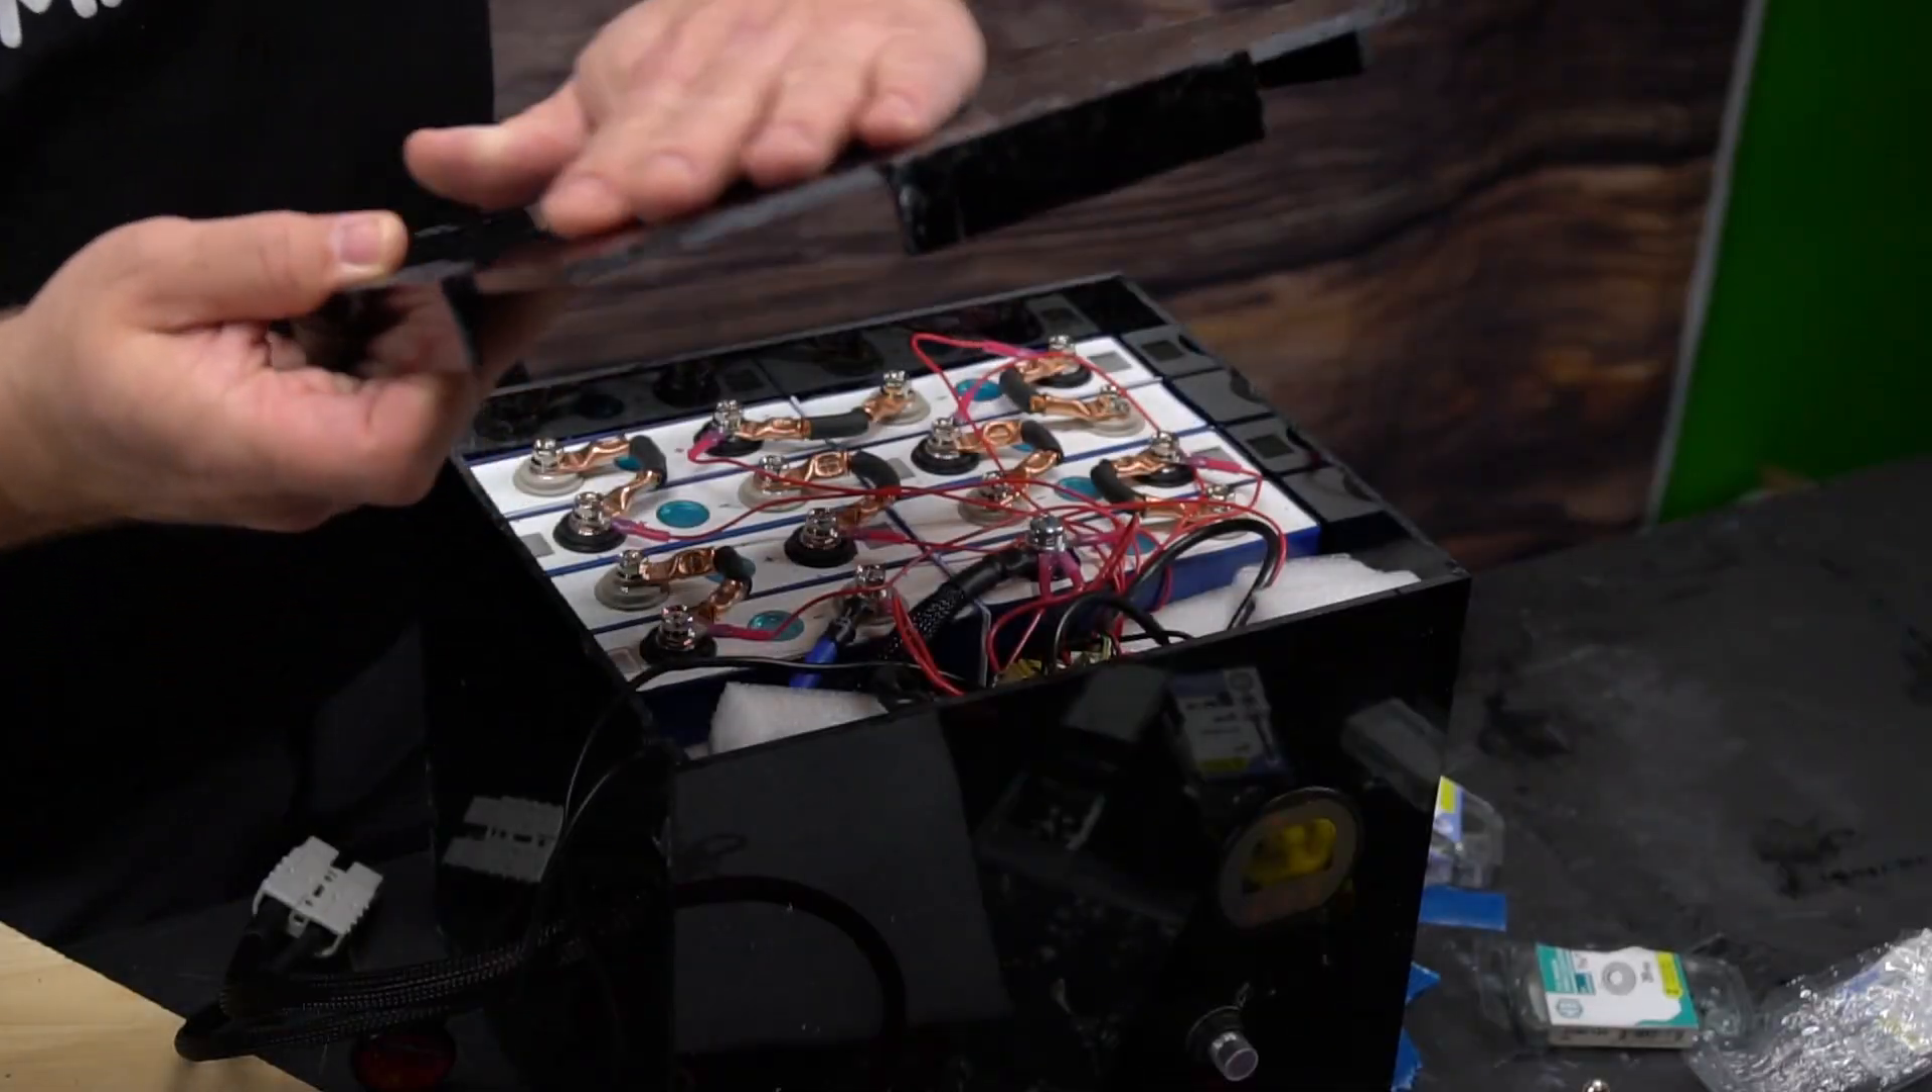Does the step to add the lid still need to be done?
Yes.